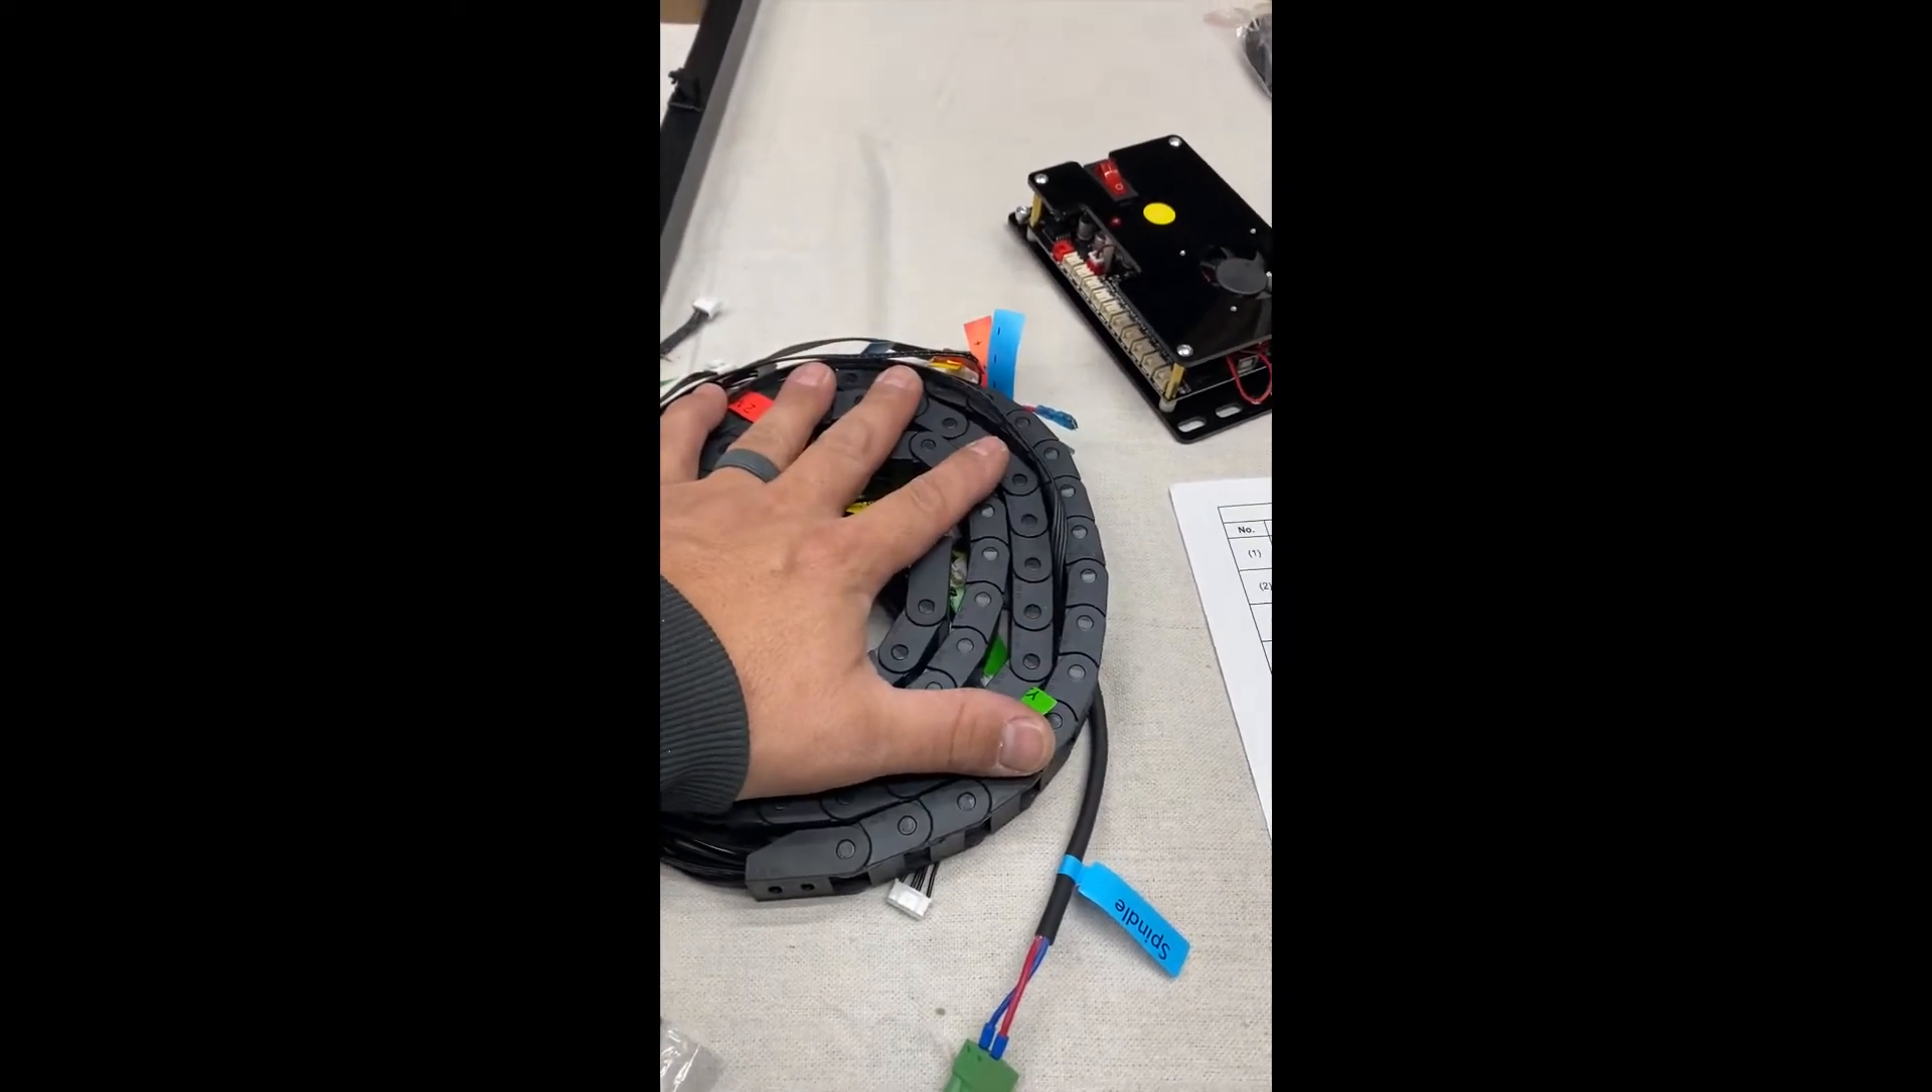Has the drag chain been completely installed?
No.